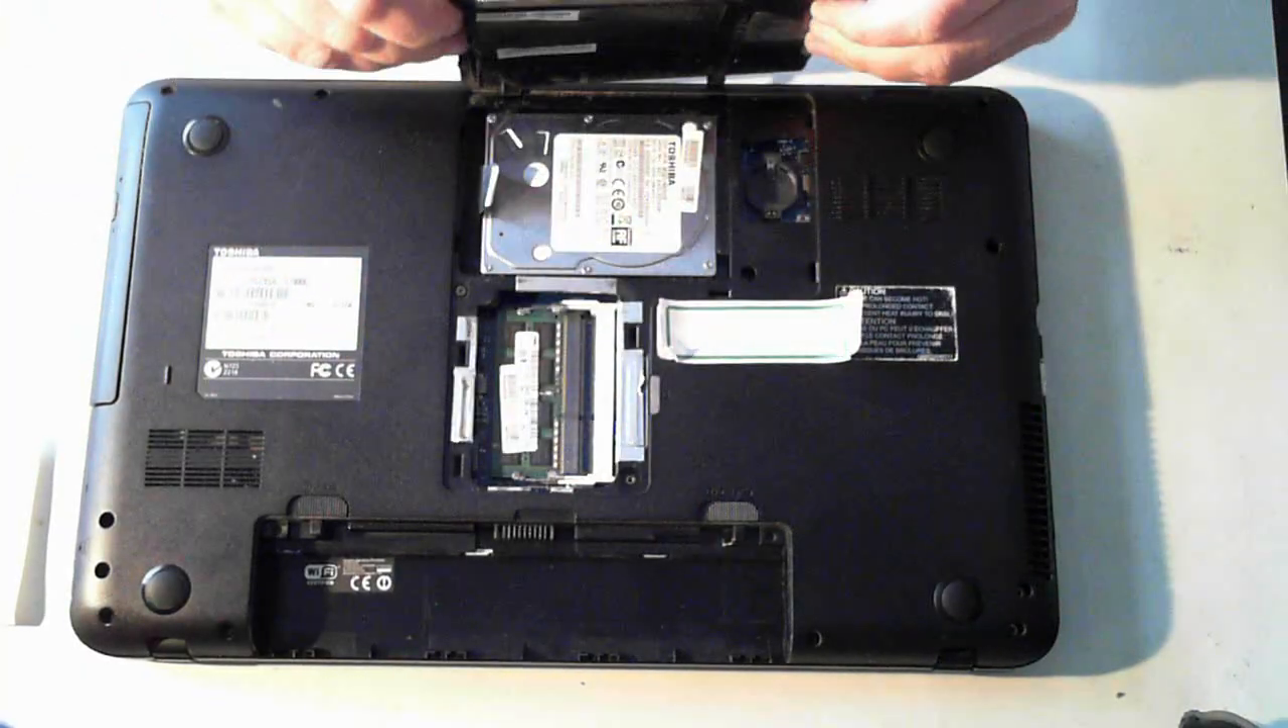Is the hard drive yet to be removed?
Yes.